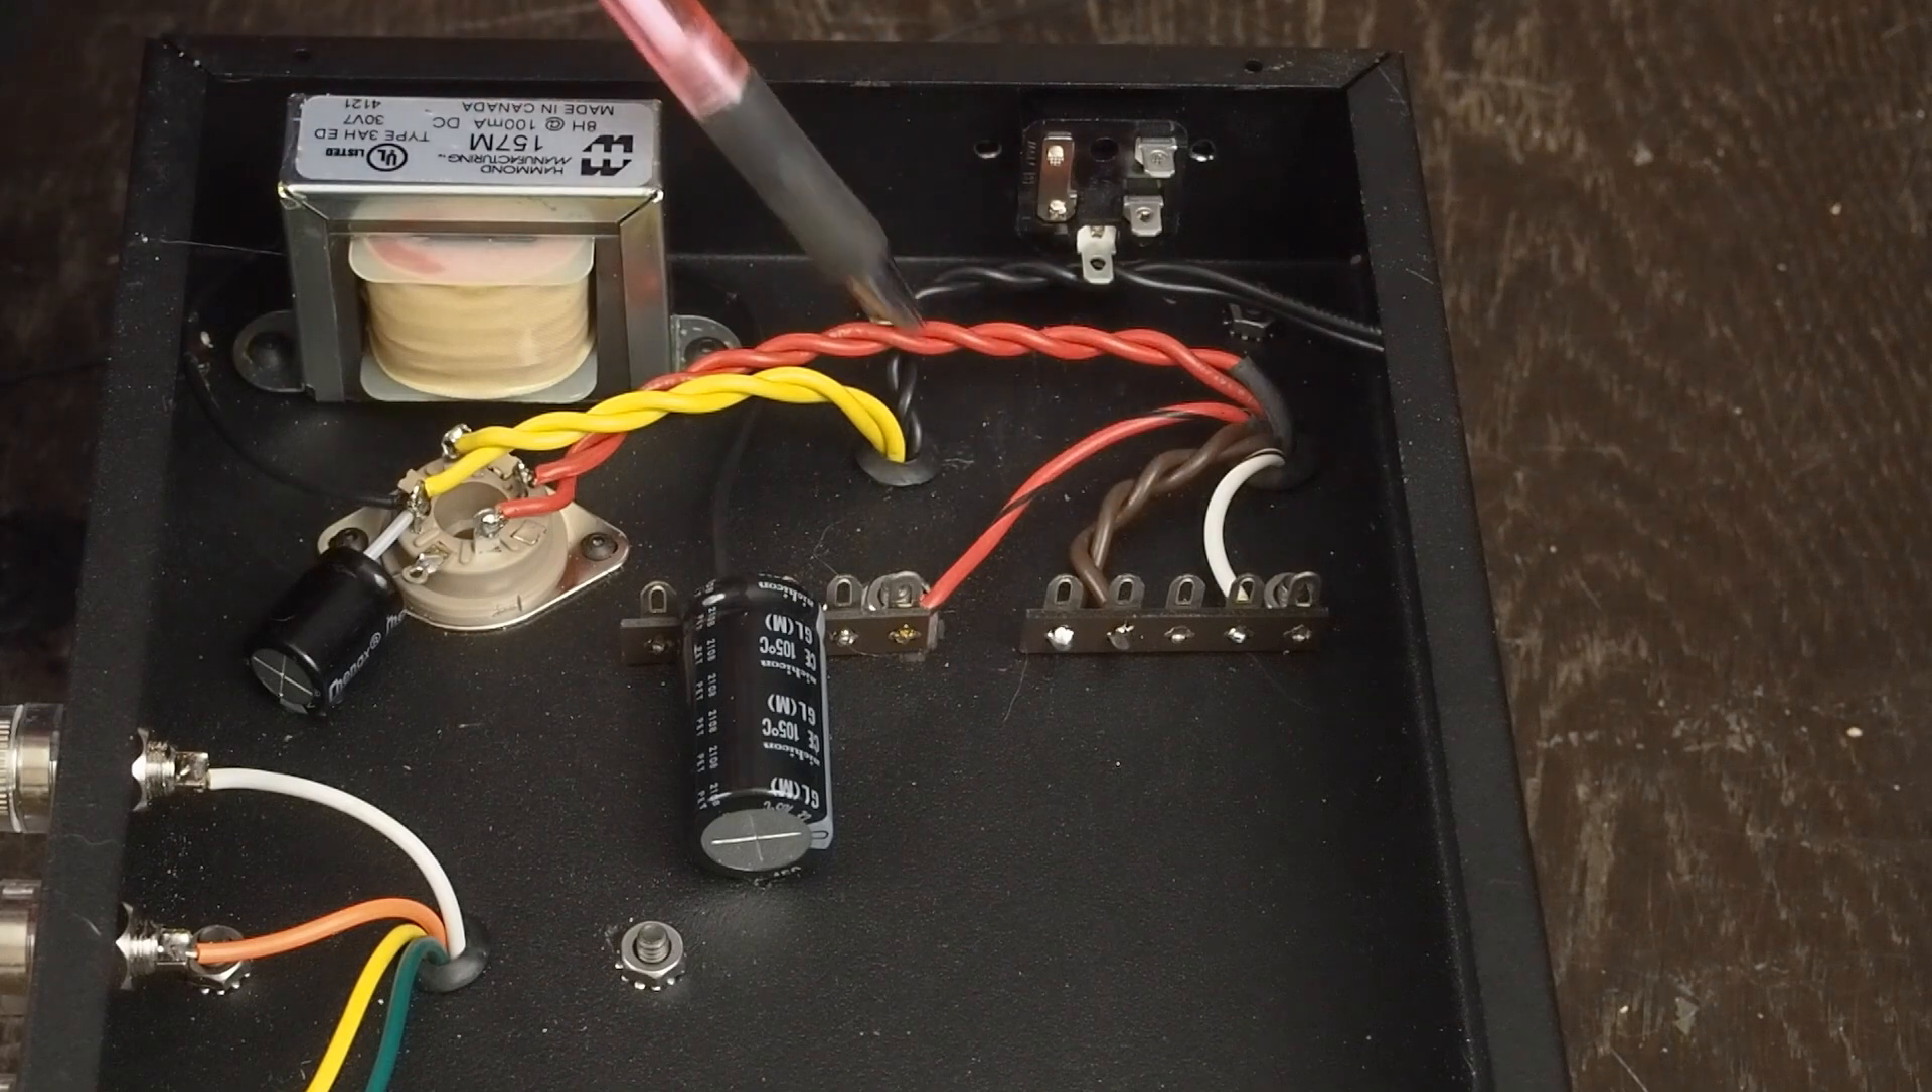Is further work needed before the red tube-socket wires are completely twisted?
No.